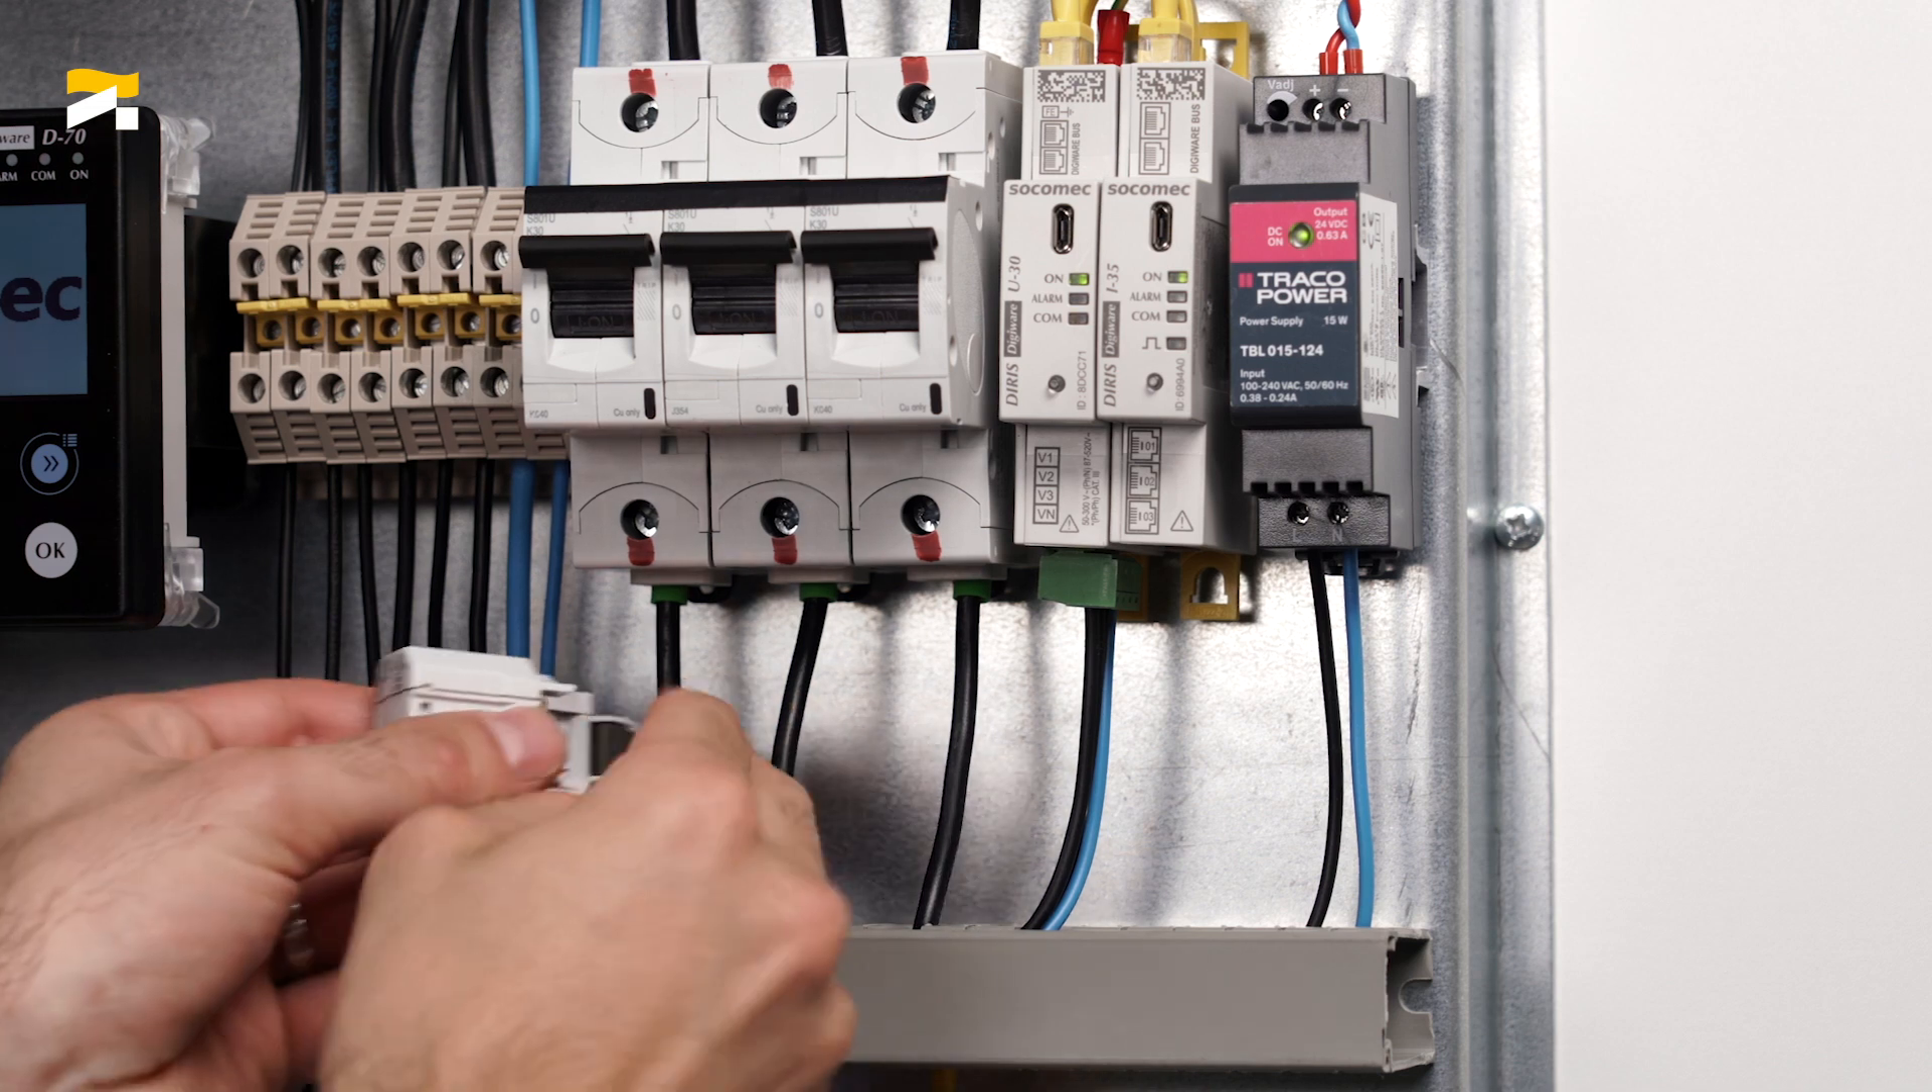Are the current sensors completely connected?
No.